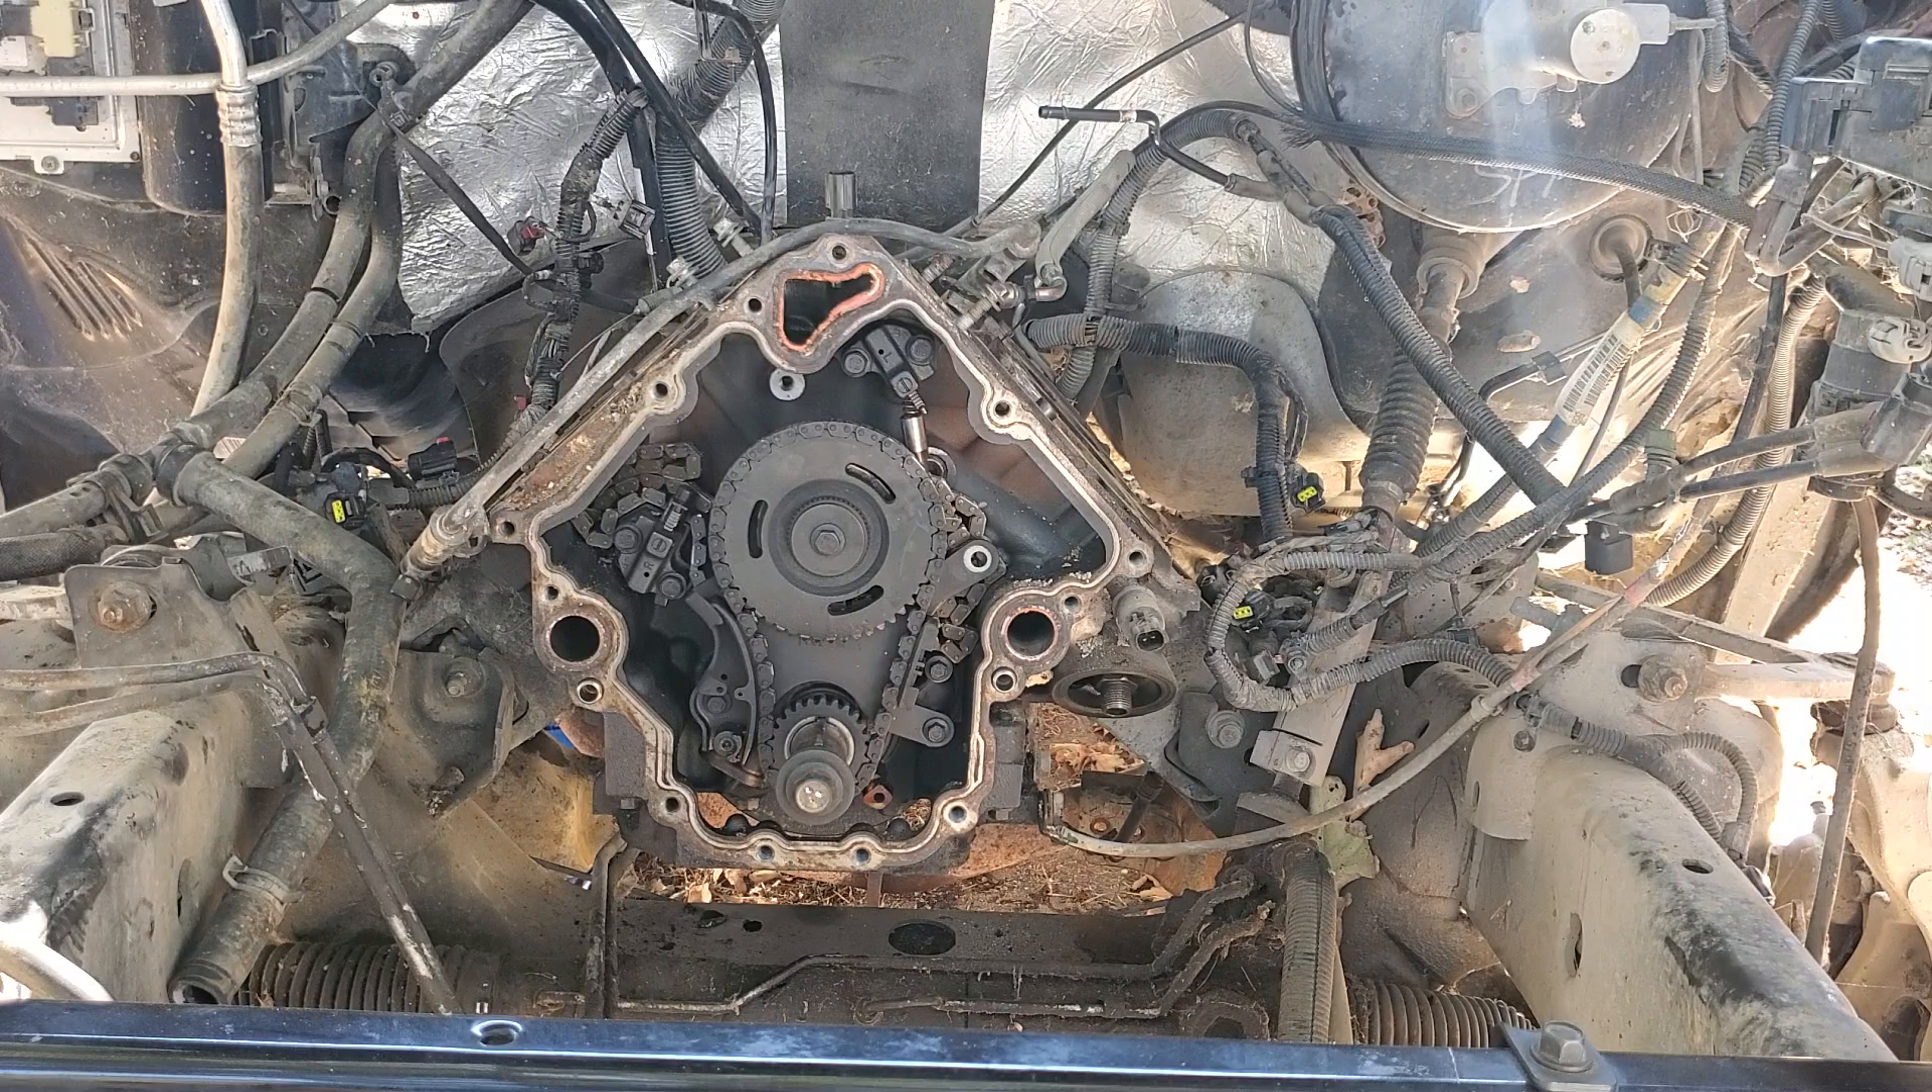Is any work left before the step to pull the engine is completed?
Yes.